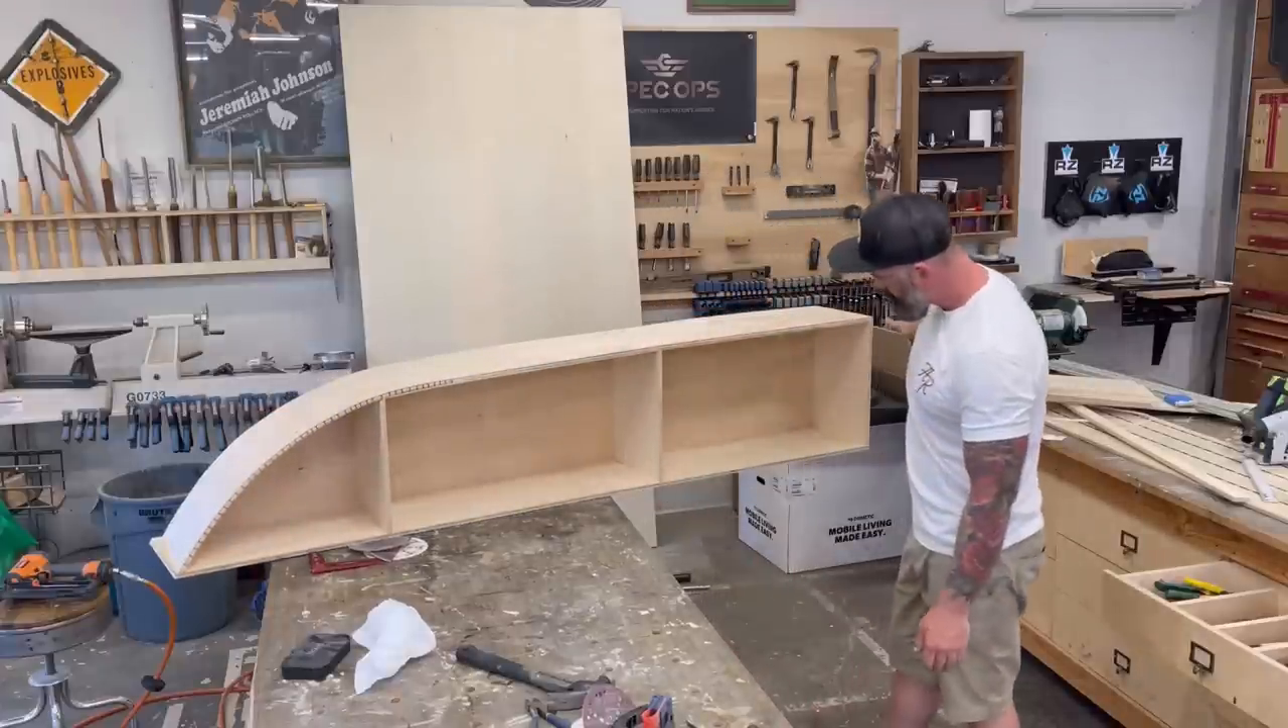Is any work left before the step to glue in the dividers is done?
No.